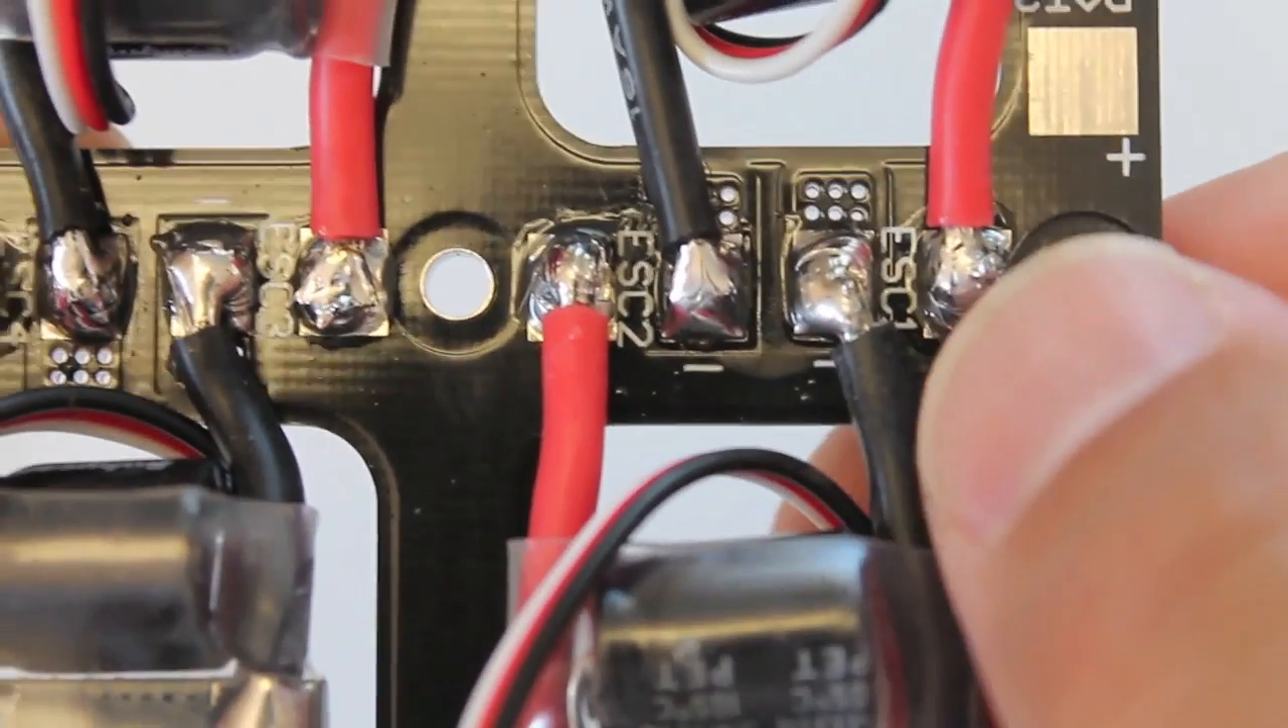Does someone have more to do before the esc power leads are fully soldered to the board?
No.